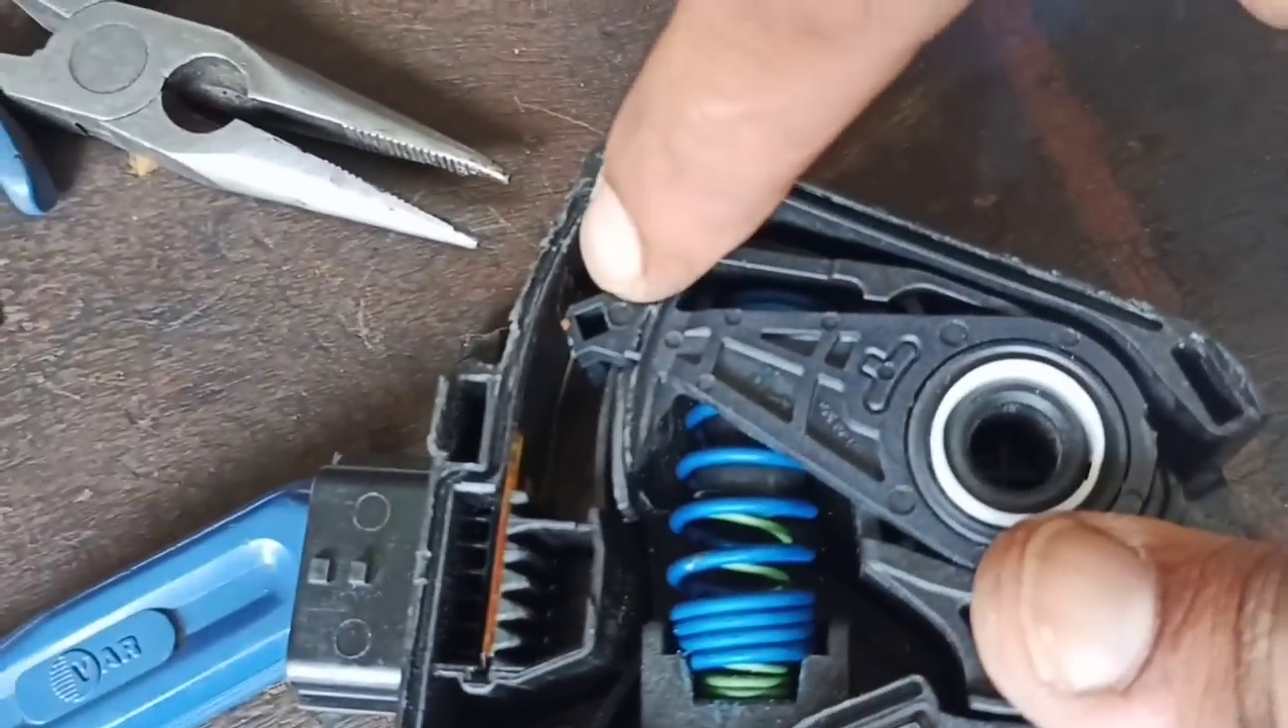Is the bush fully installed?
Yes.